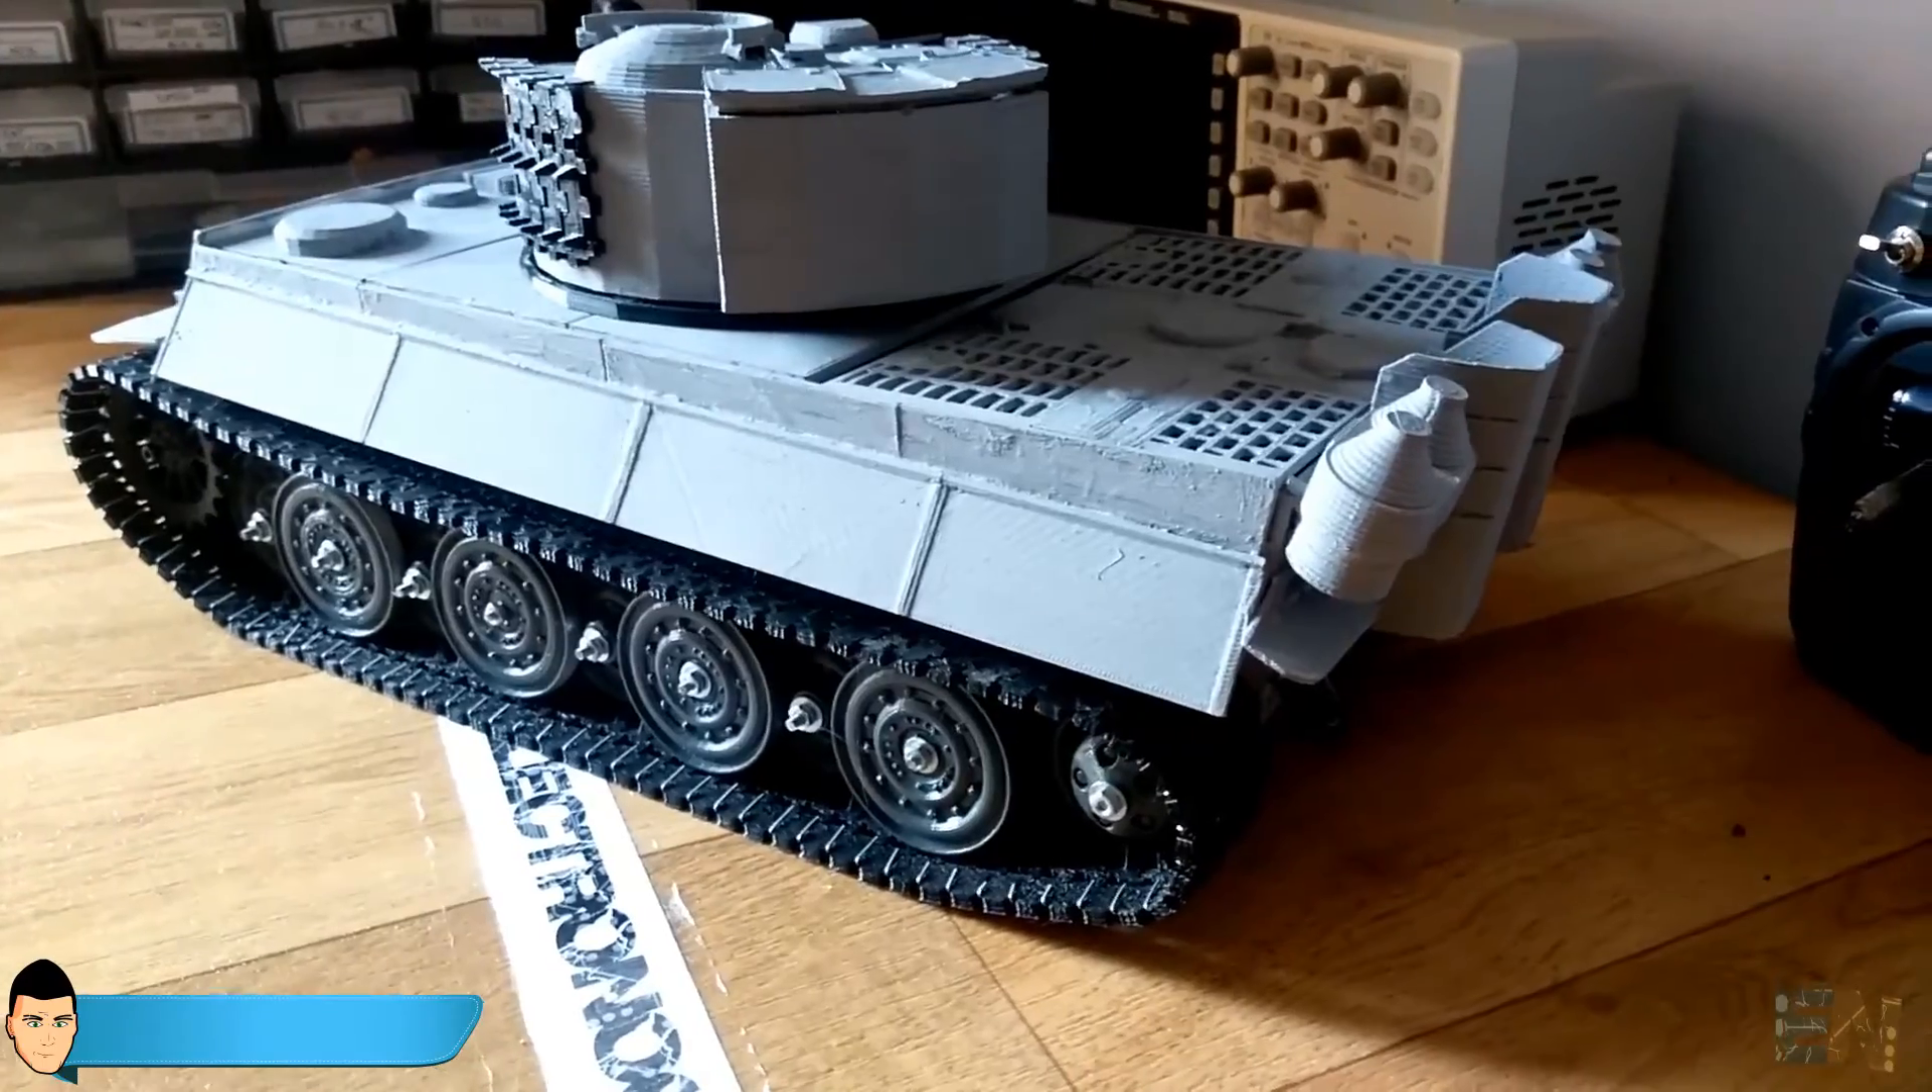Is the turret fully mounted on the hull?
Yes.